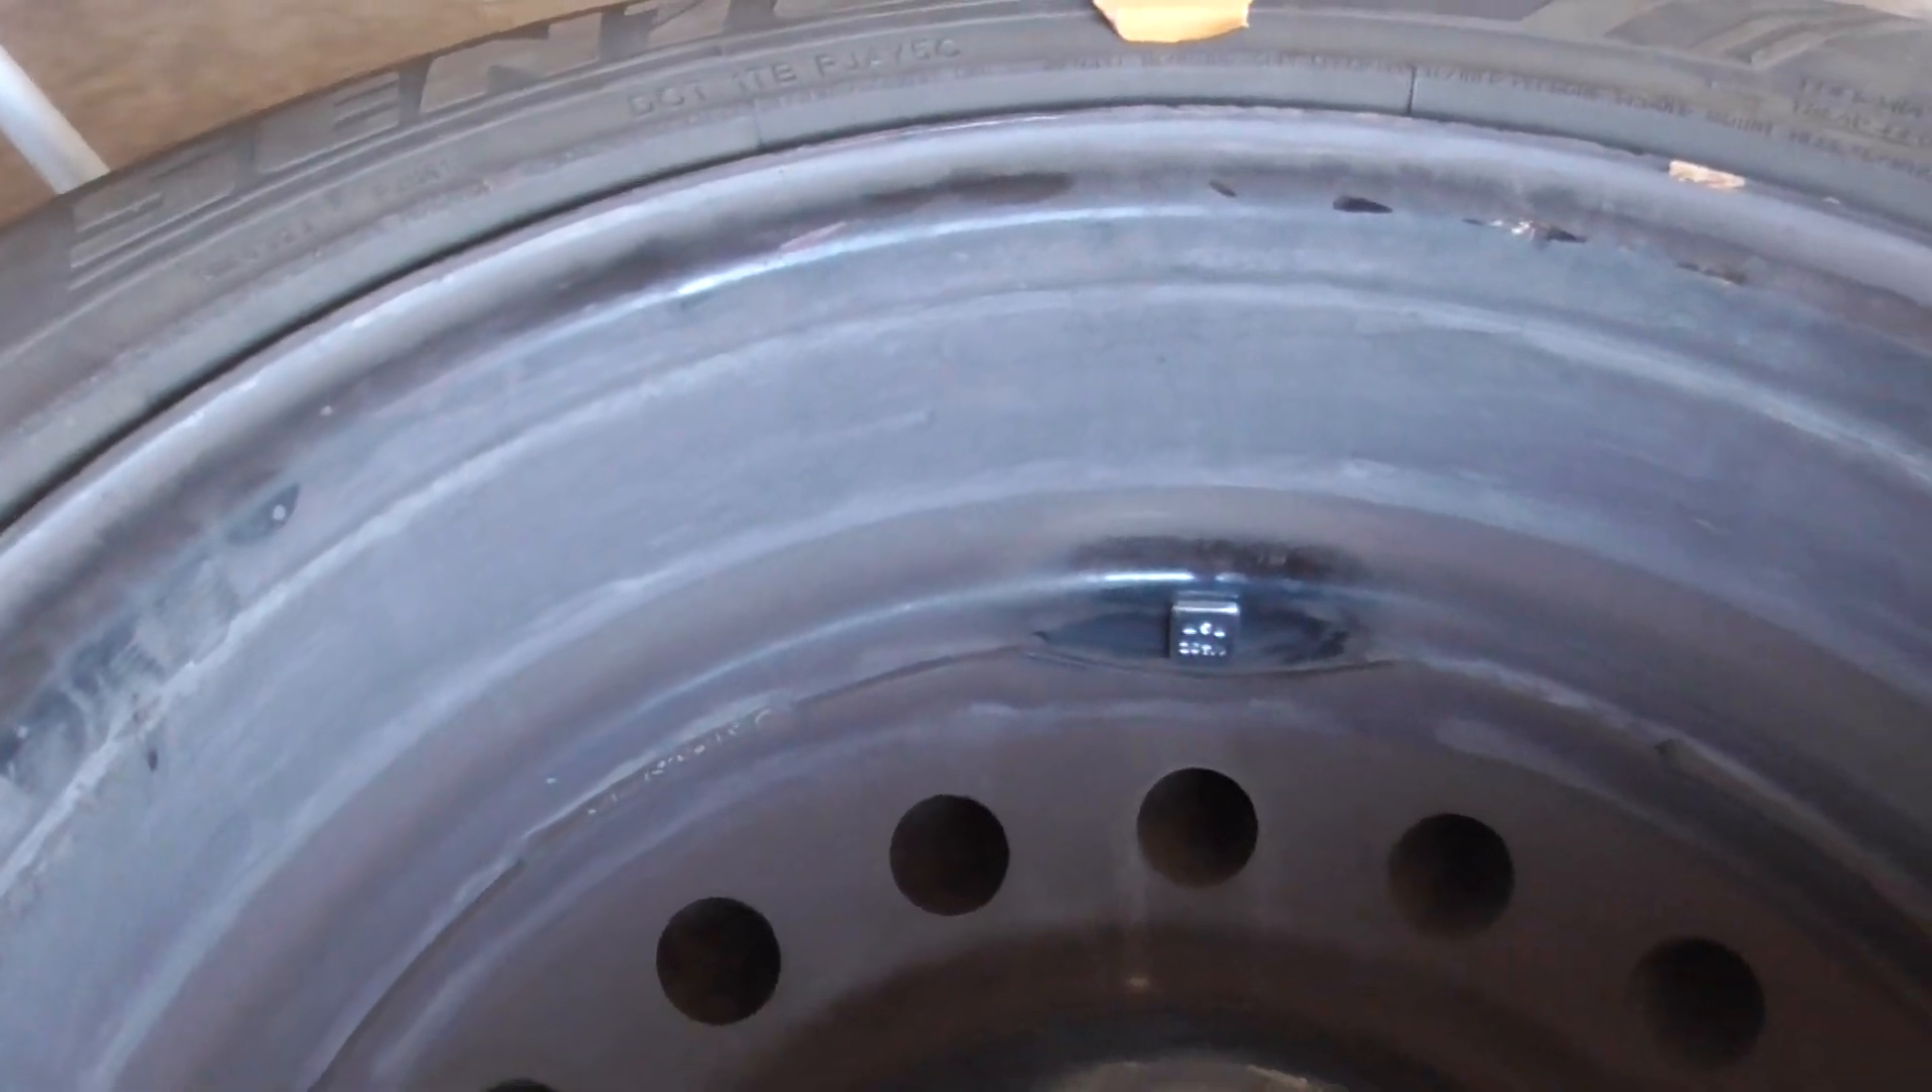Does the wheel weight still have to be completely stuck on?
No.